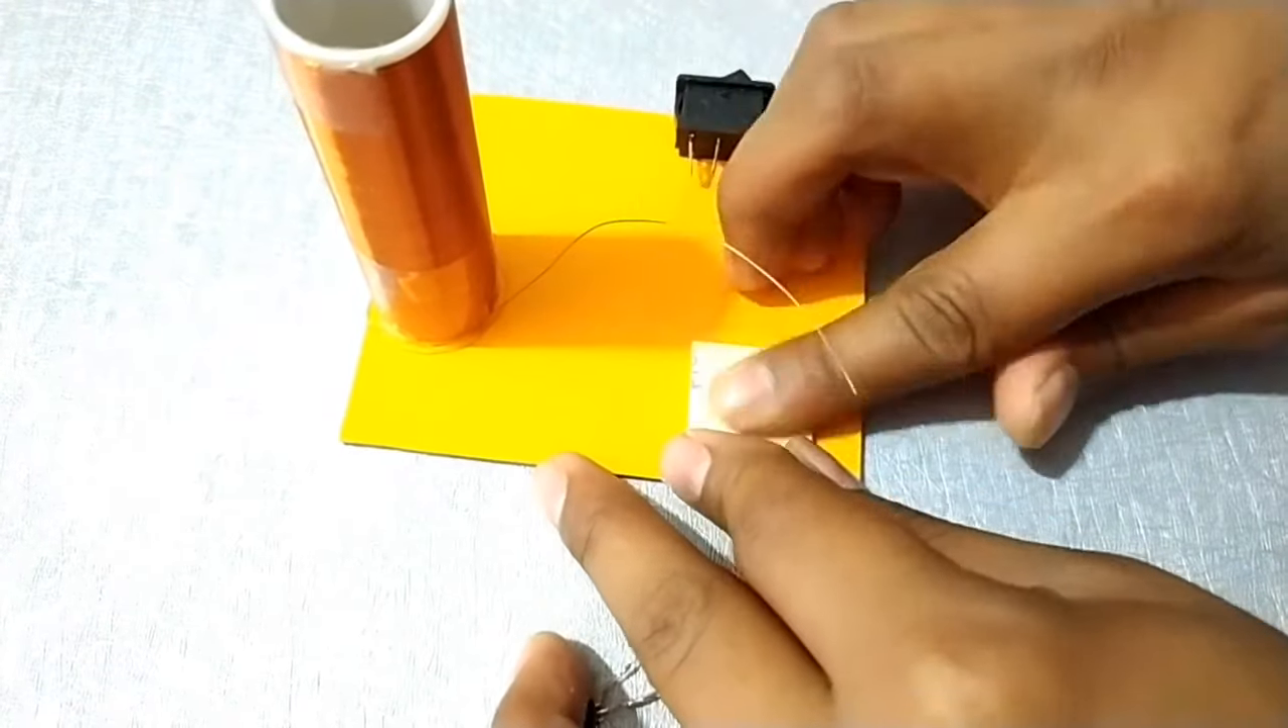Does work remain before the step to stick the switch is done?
No.